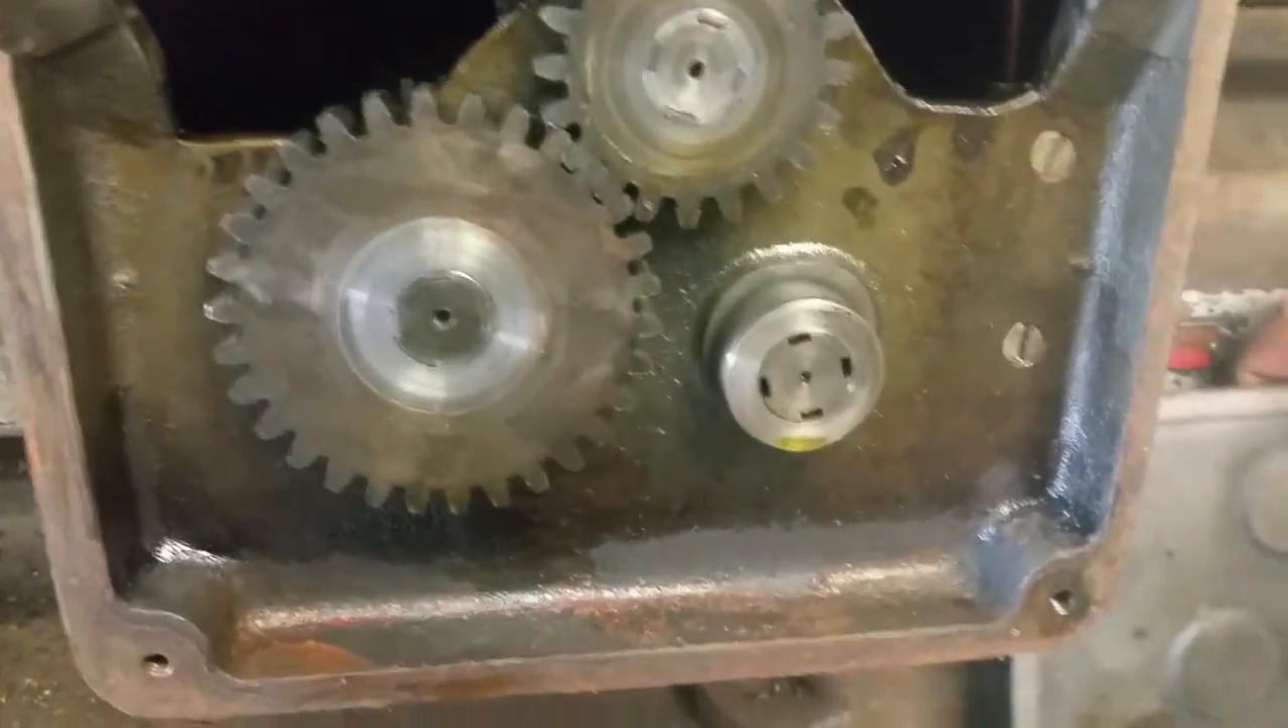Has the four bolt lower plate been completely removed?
Yes.